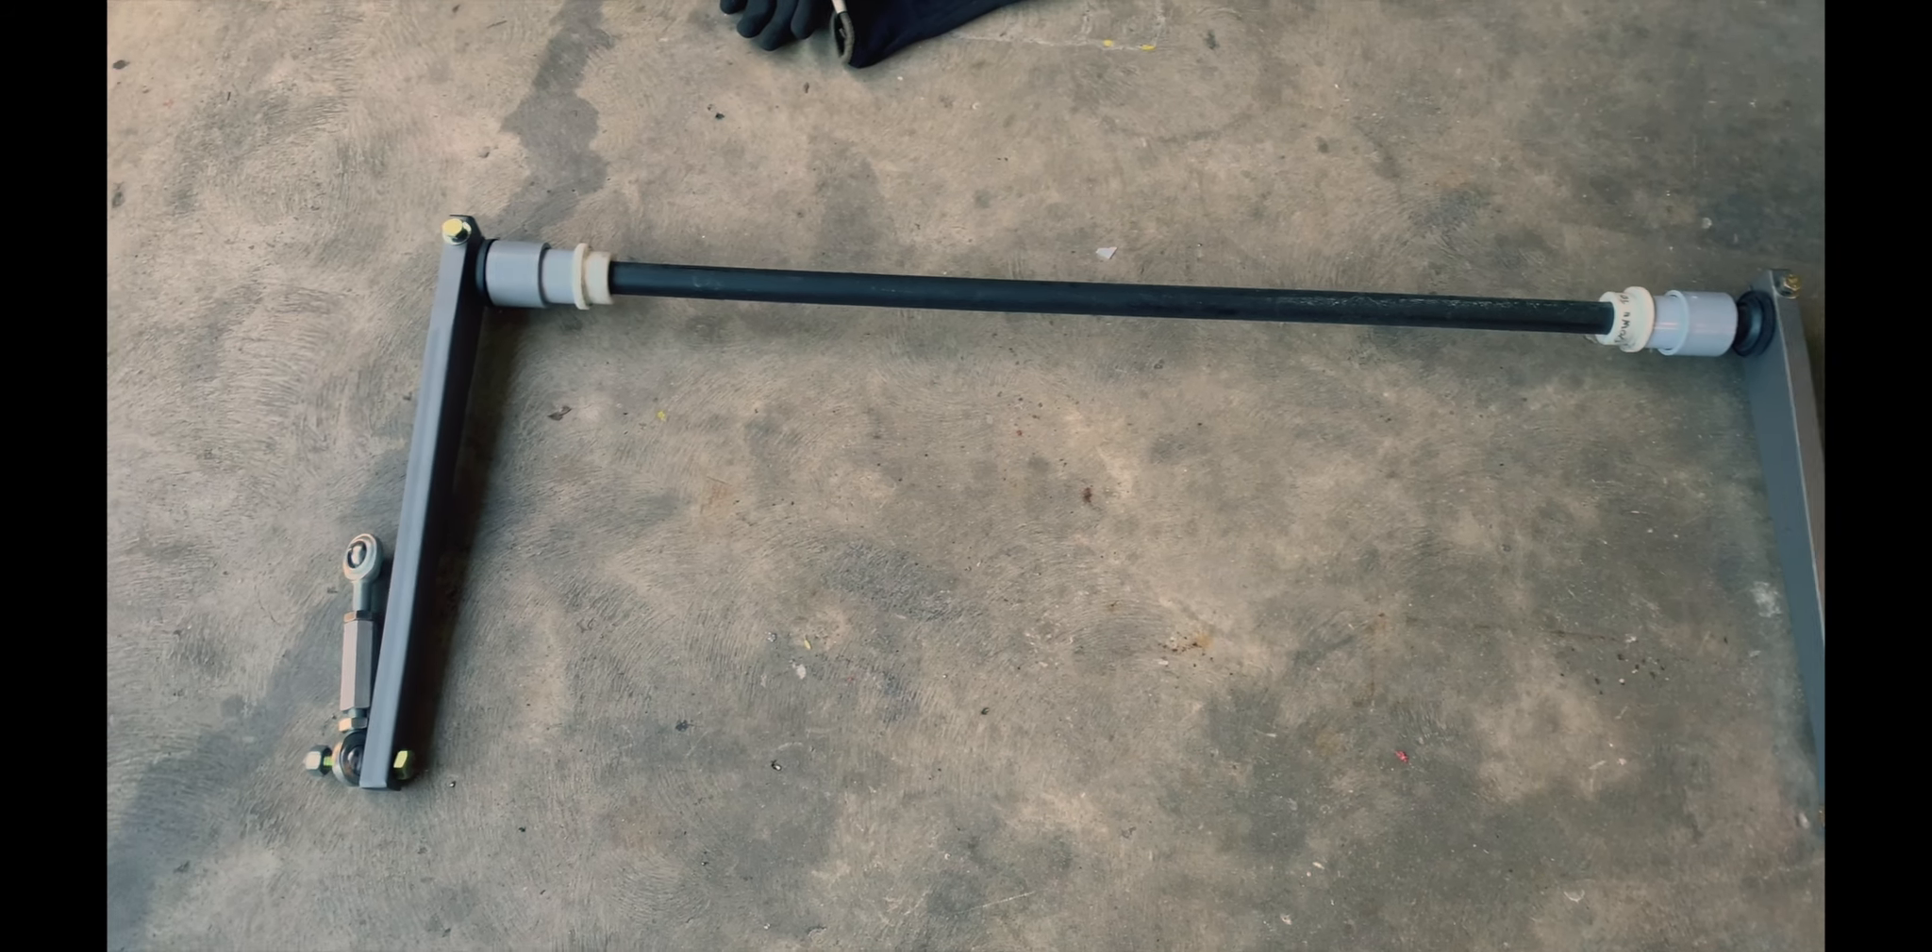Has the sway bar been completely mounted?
No.